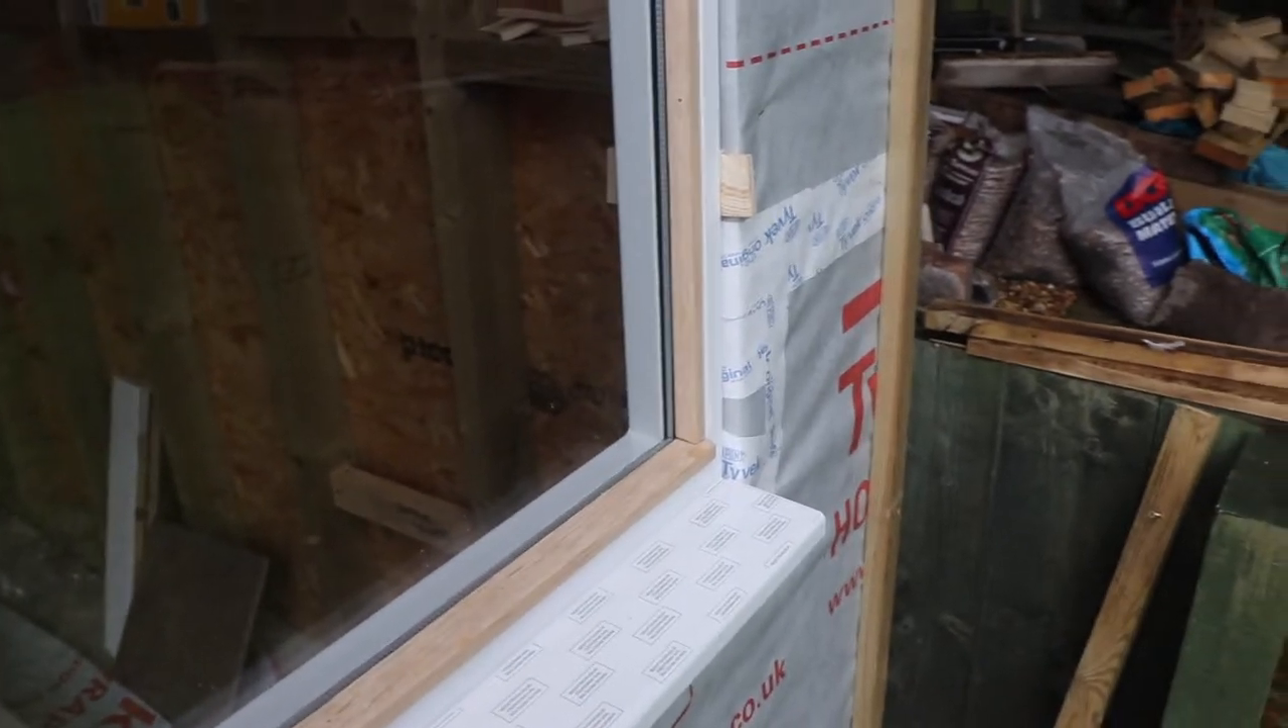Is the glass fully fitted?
Yes.